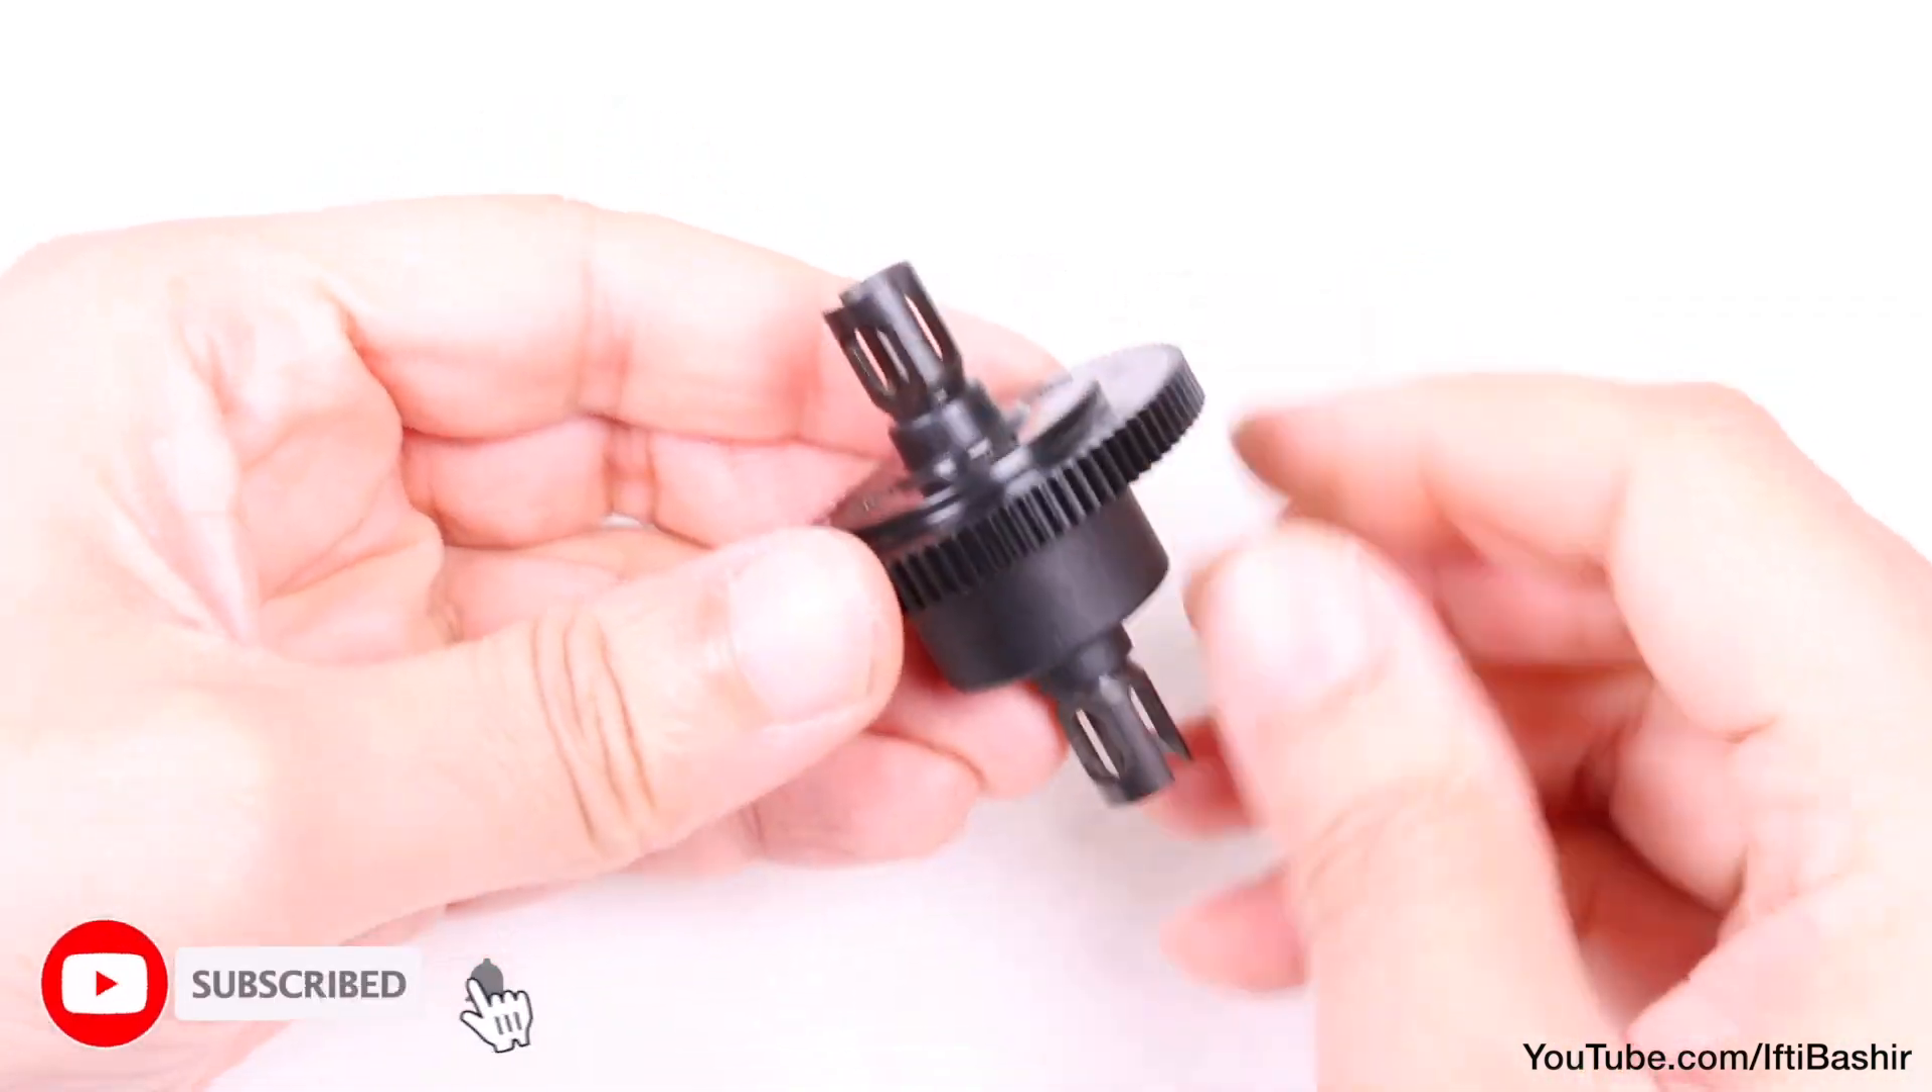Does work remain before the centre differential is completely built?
No.